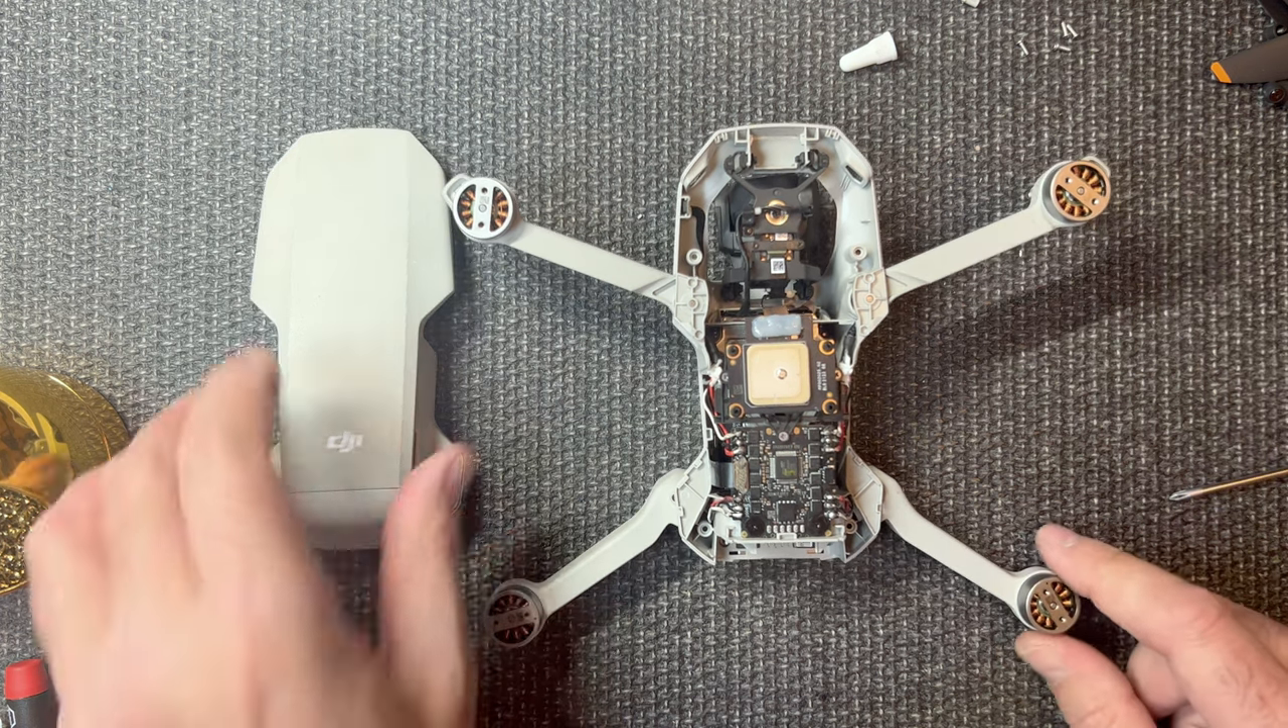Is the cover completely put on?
No.